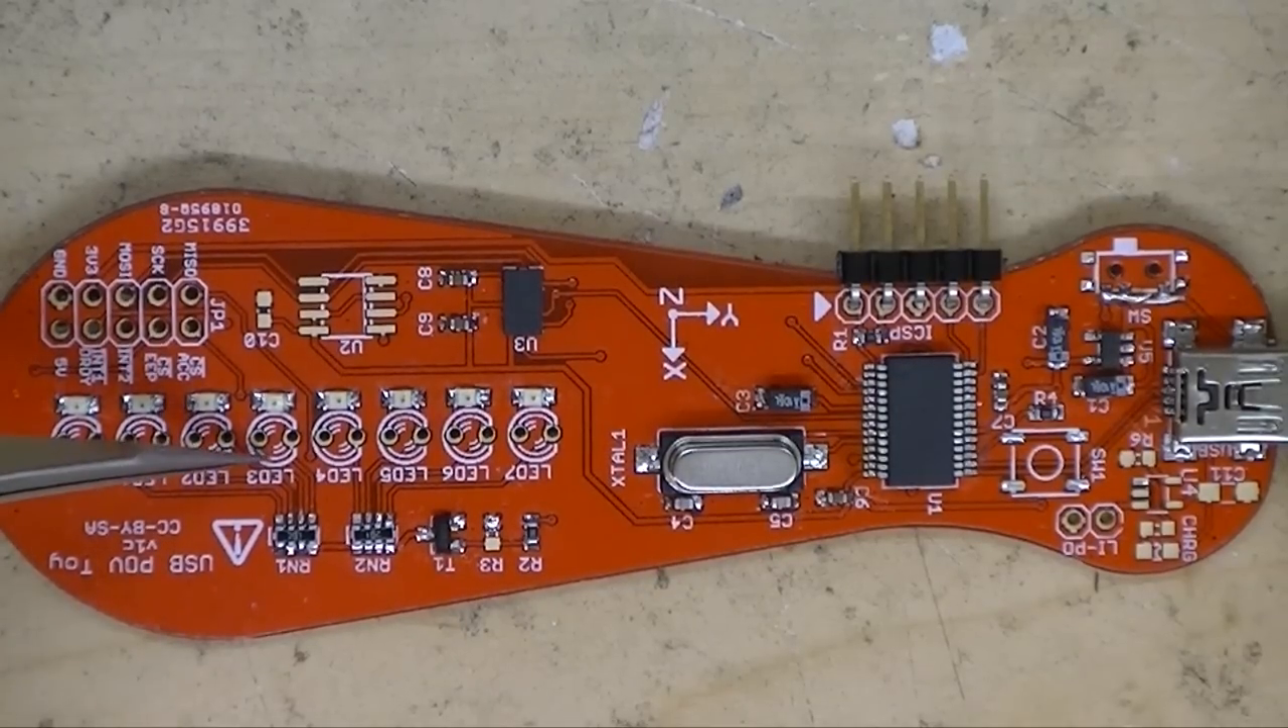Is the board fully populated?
No.